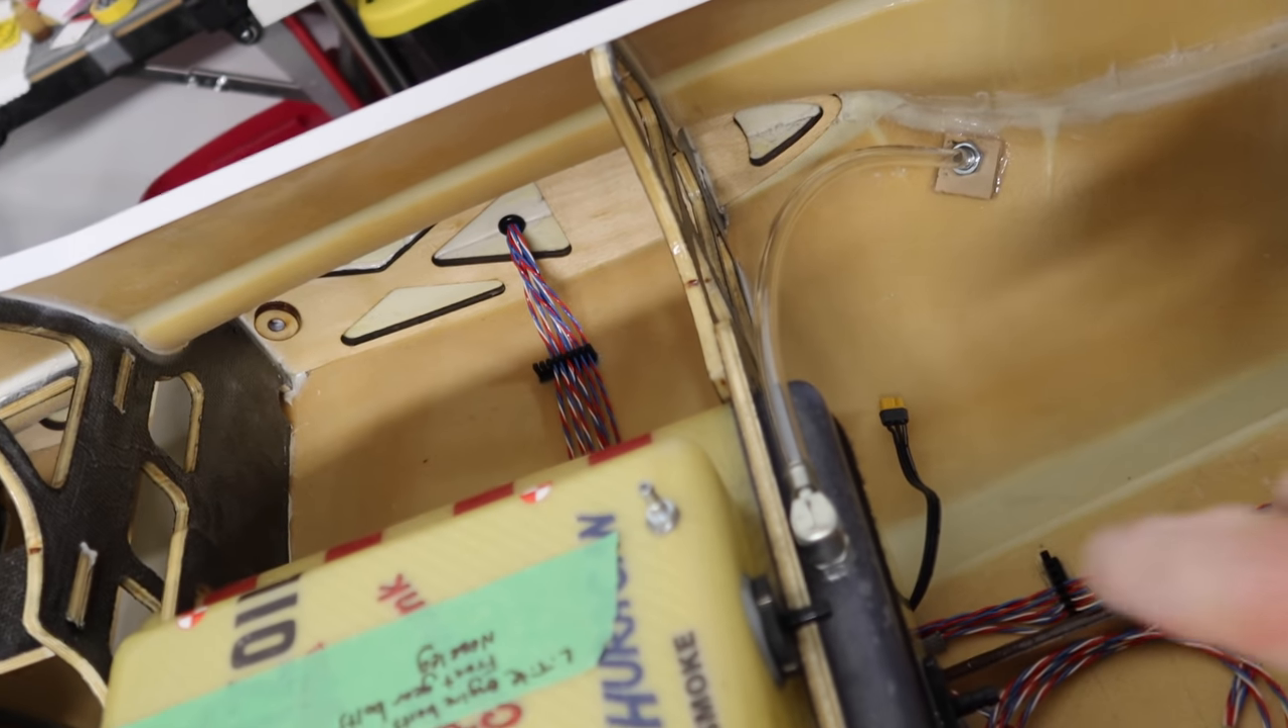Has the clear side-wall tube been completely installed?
Yes.